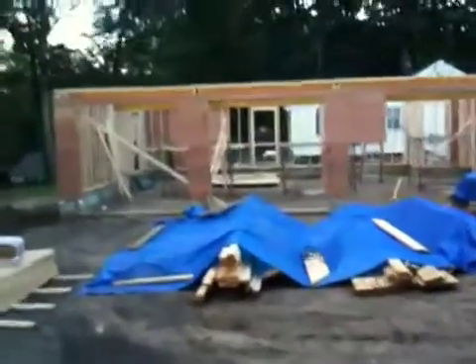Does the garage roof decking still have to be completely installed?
Yes.